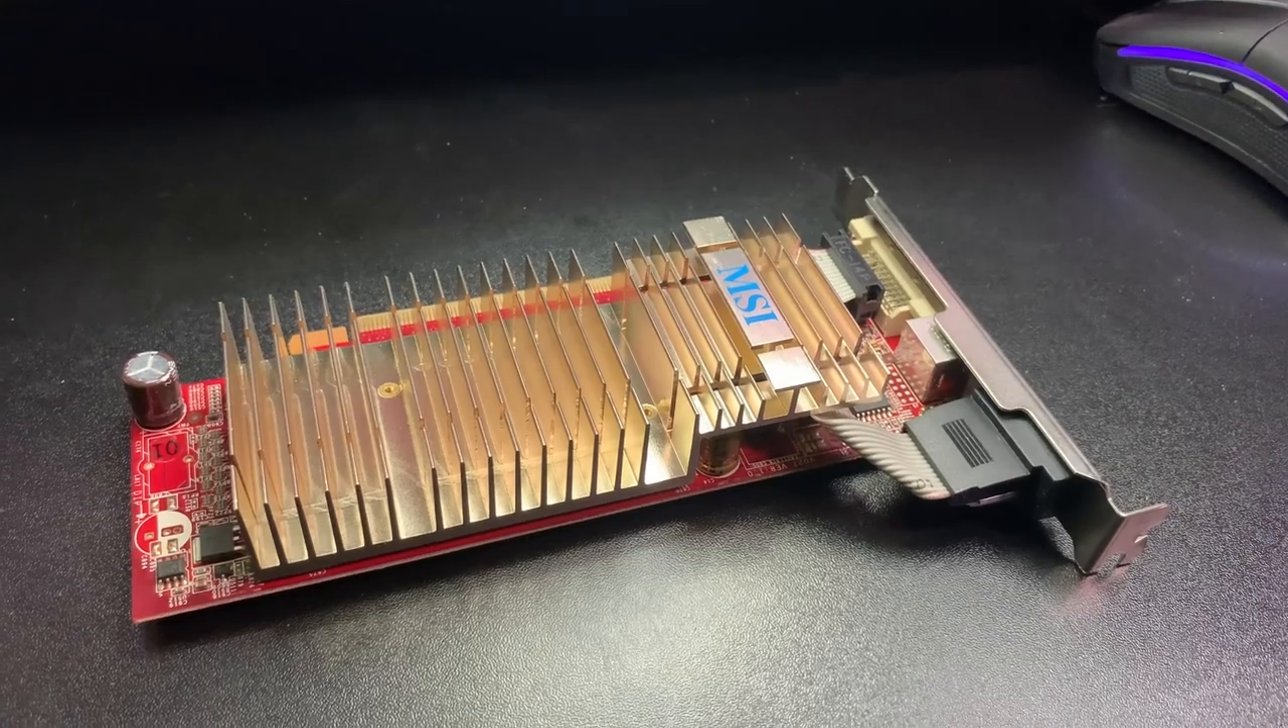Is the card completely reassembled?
Yes.